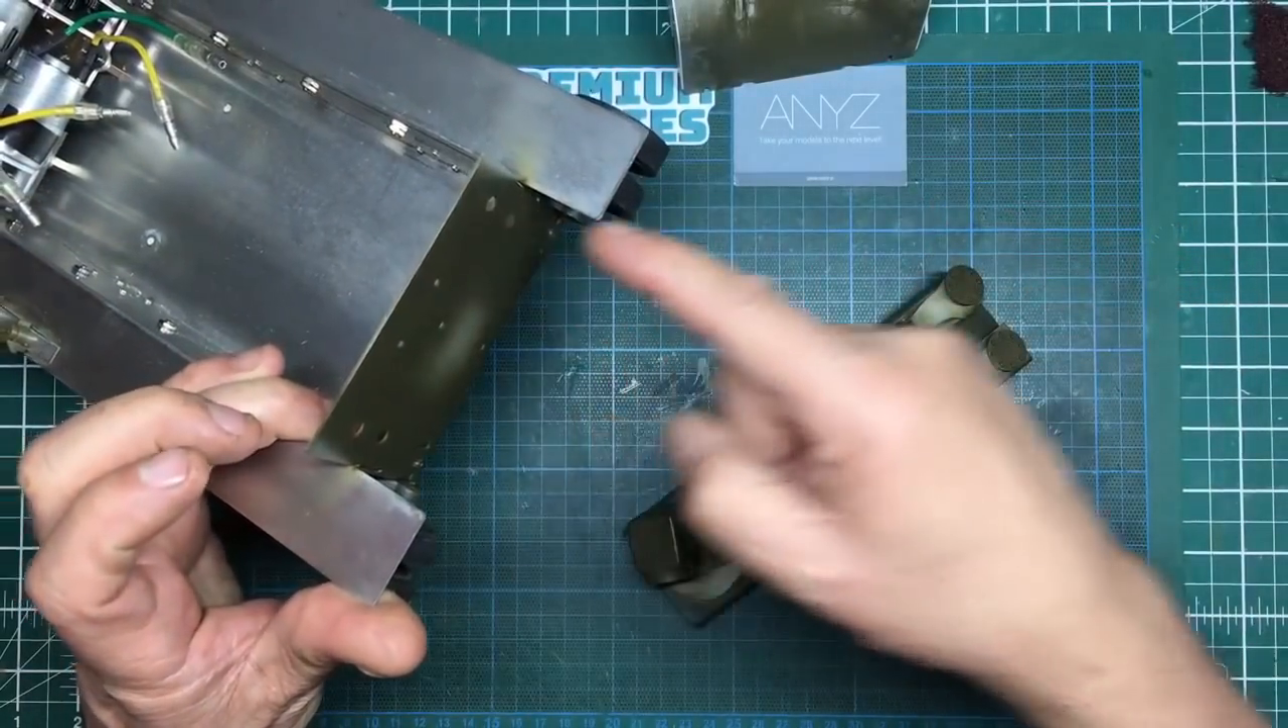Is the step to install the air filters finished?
No.